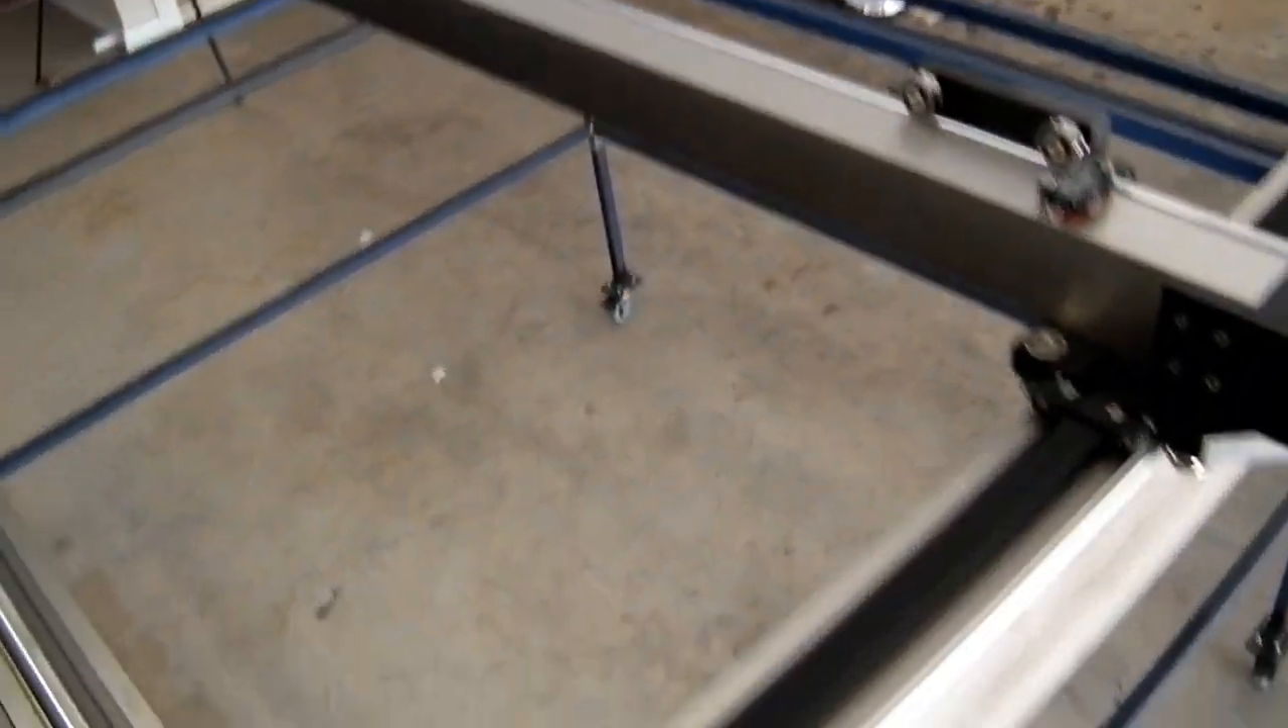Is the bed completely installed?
No.